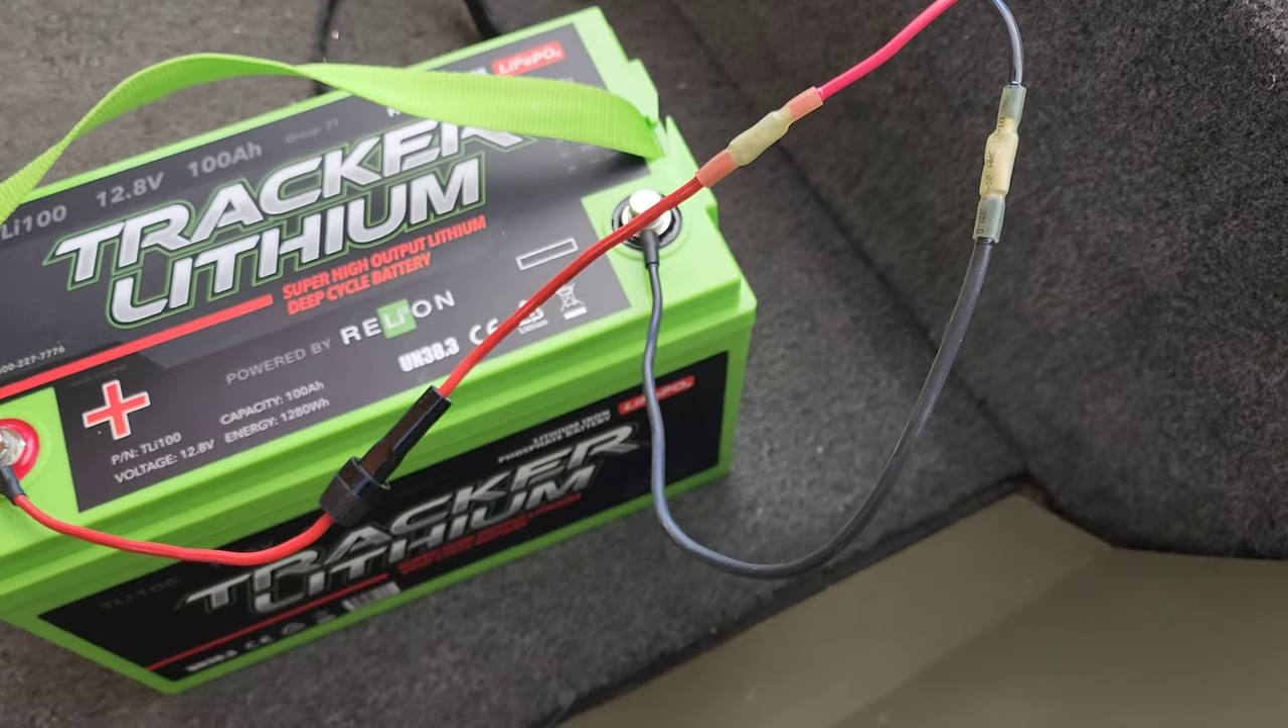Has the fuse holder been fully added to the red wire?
Yes.